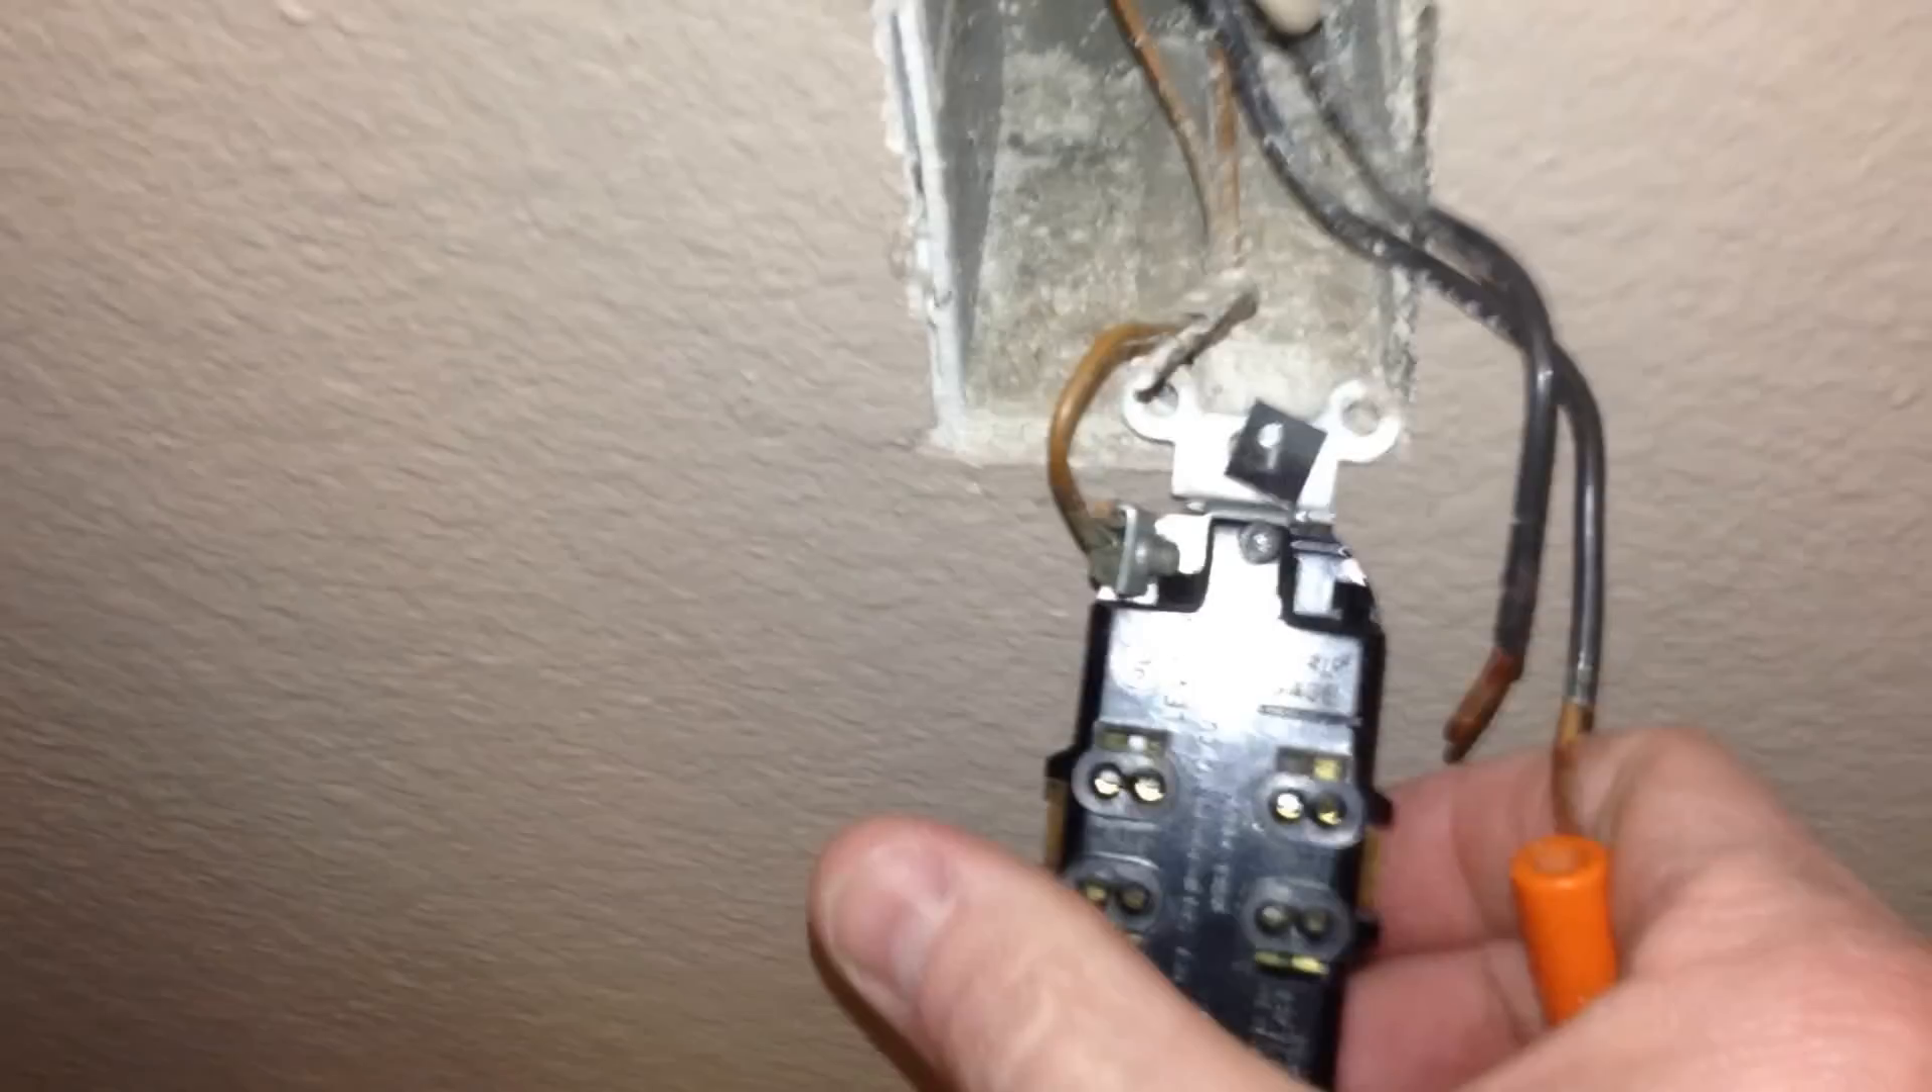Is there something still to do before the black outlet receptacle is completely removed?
Yes.